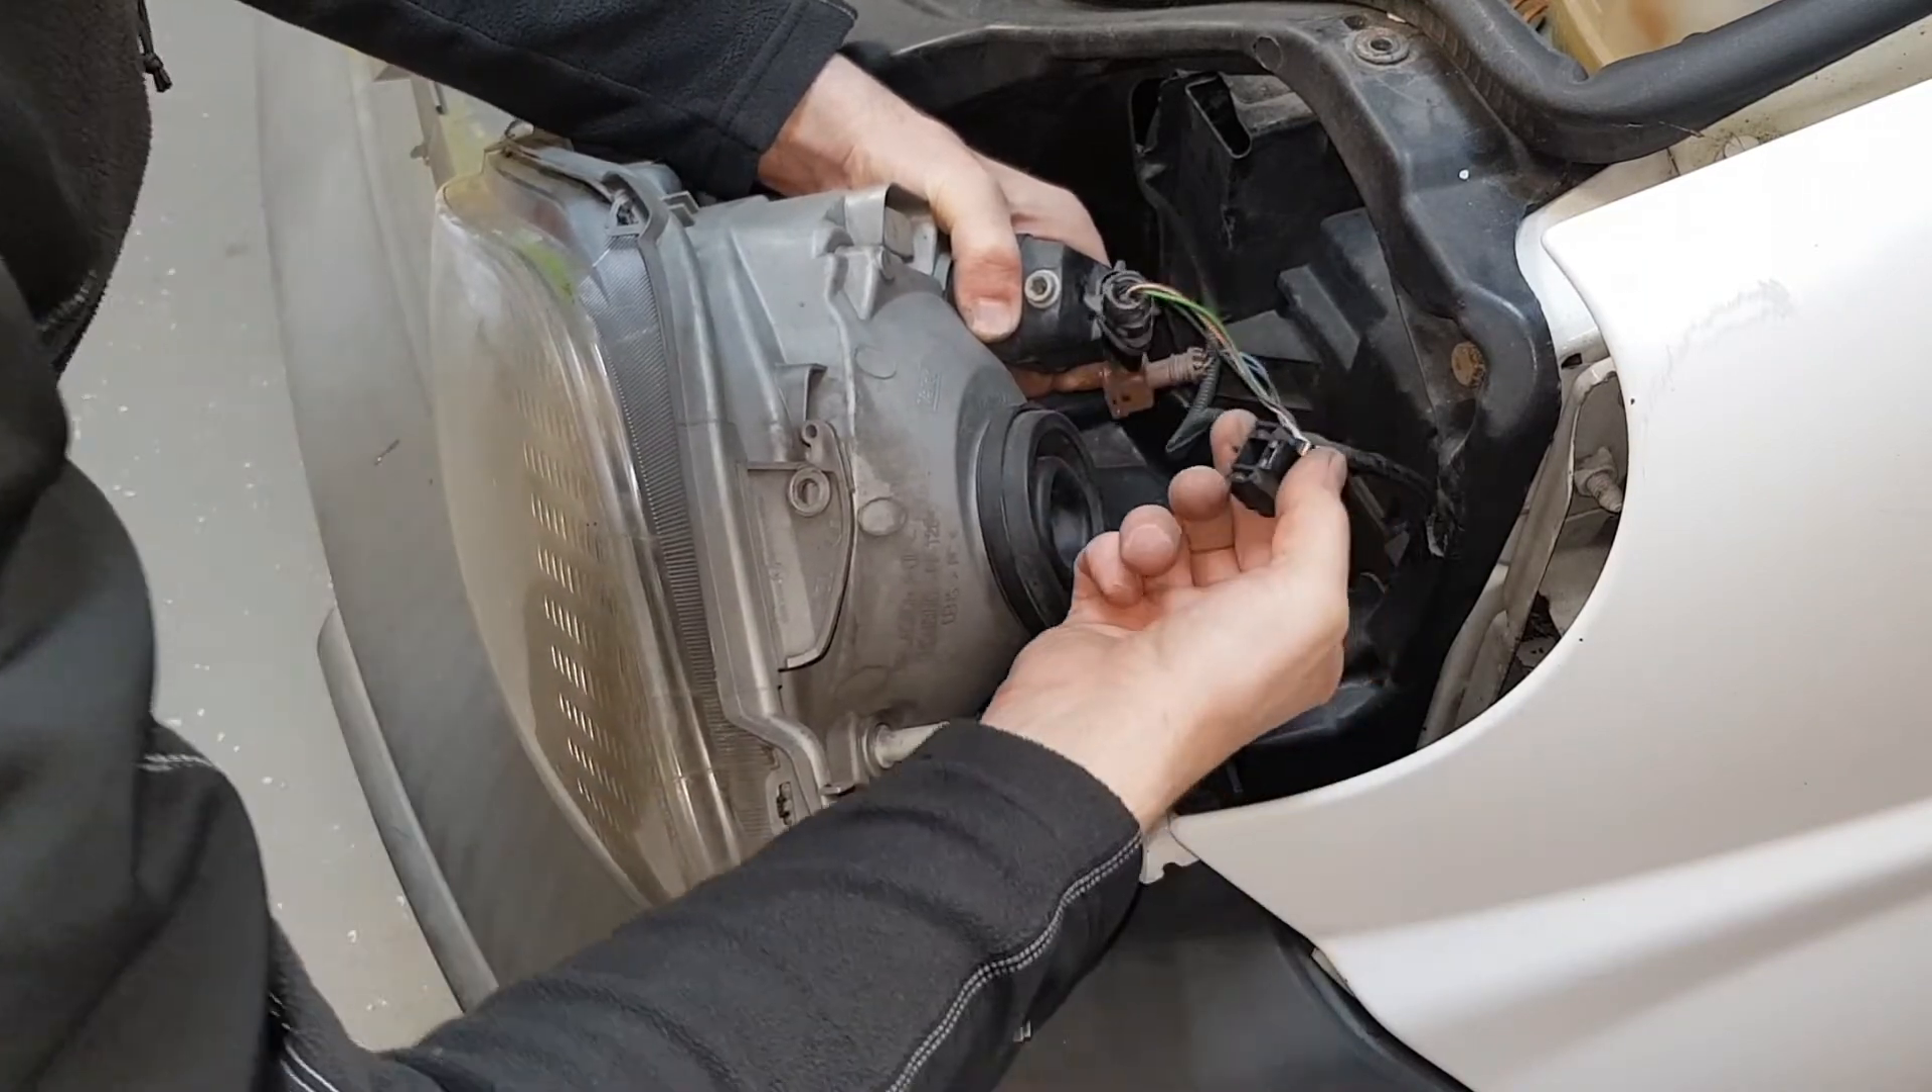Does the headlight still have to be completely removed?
Yes.